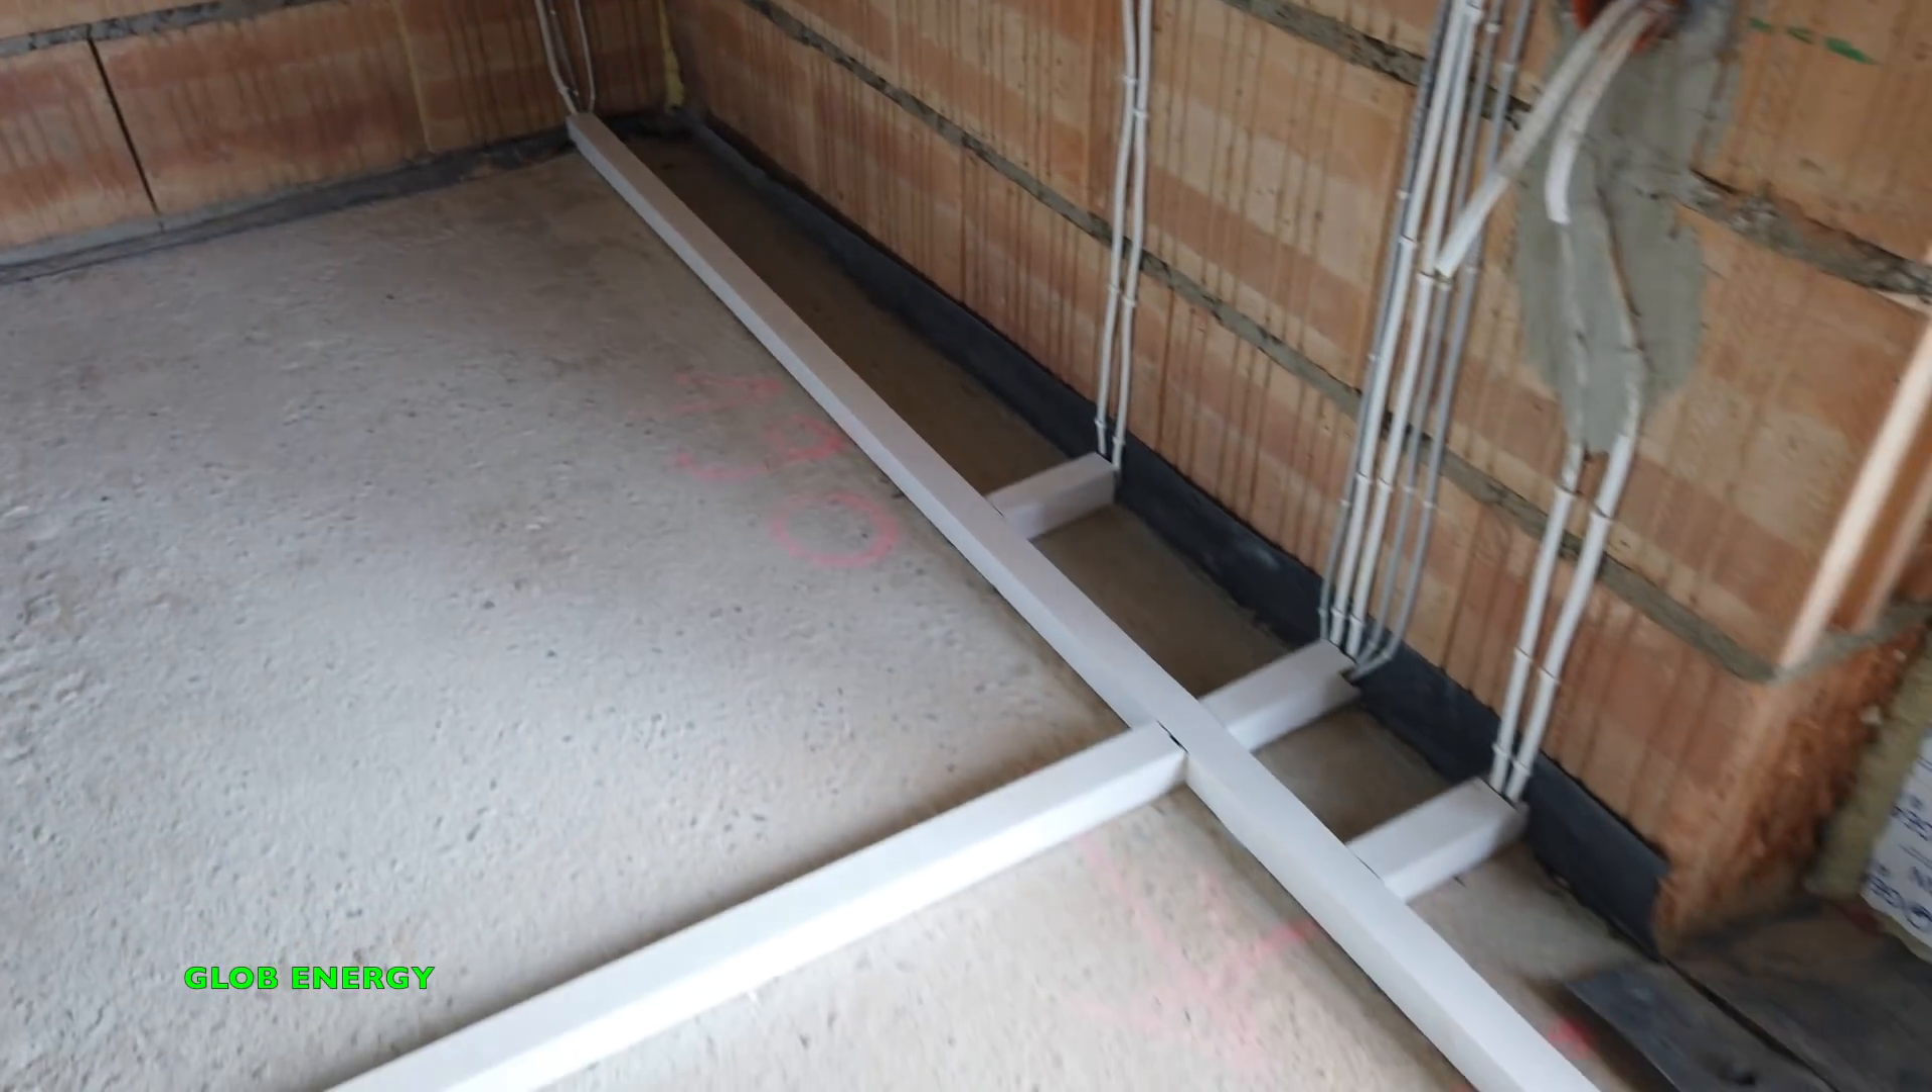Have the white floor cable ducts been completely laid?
Yes.